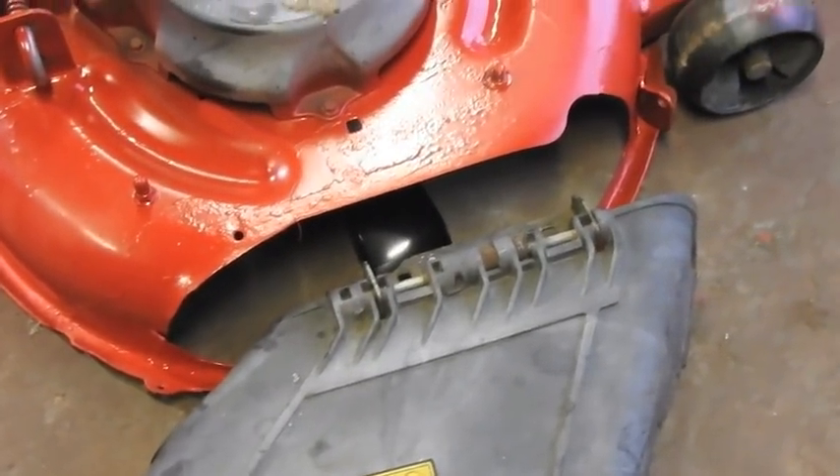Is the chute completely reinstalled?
No.